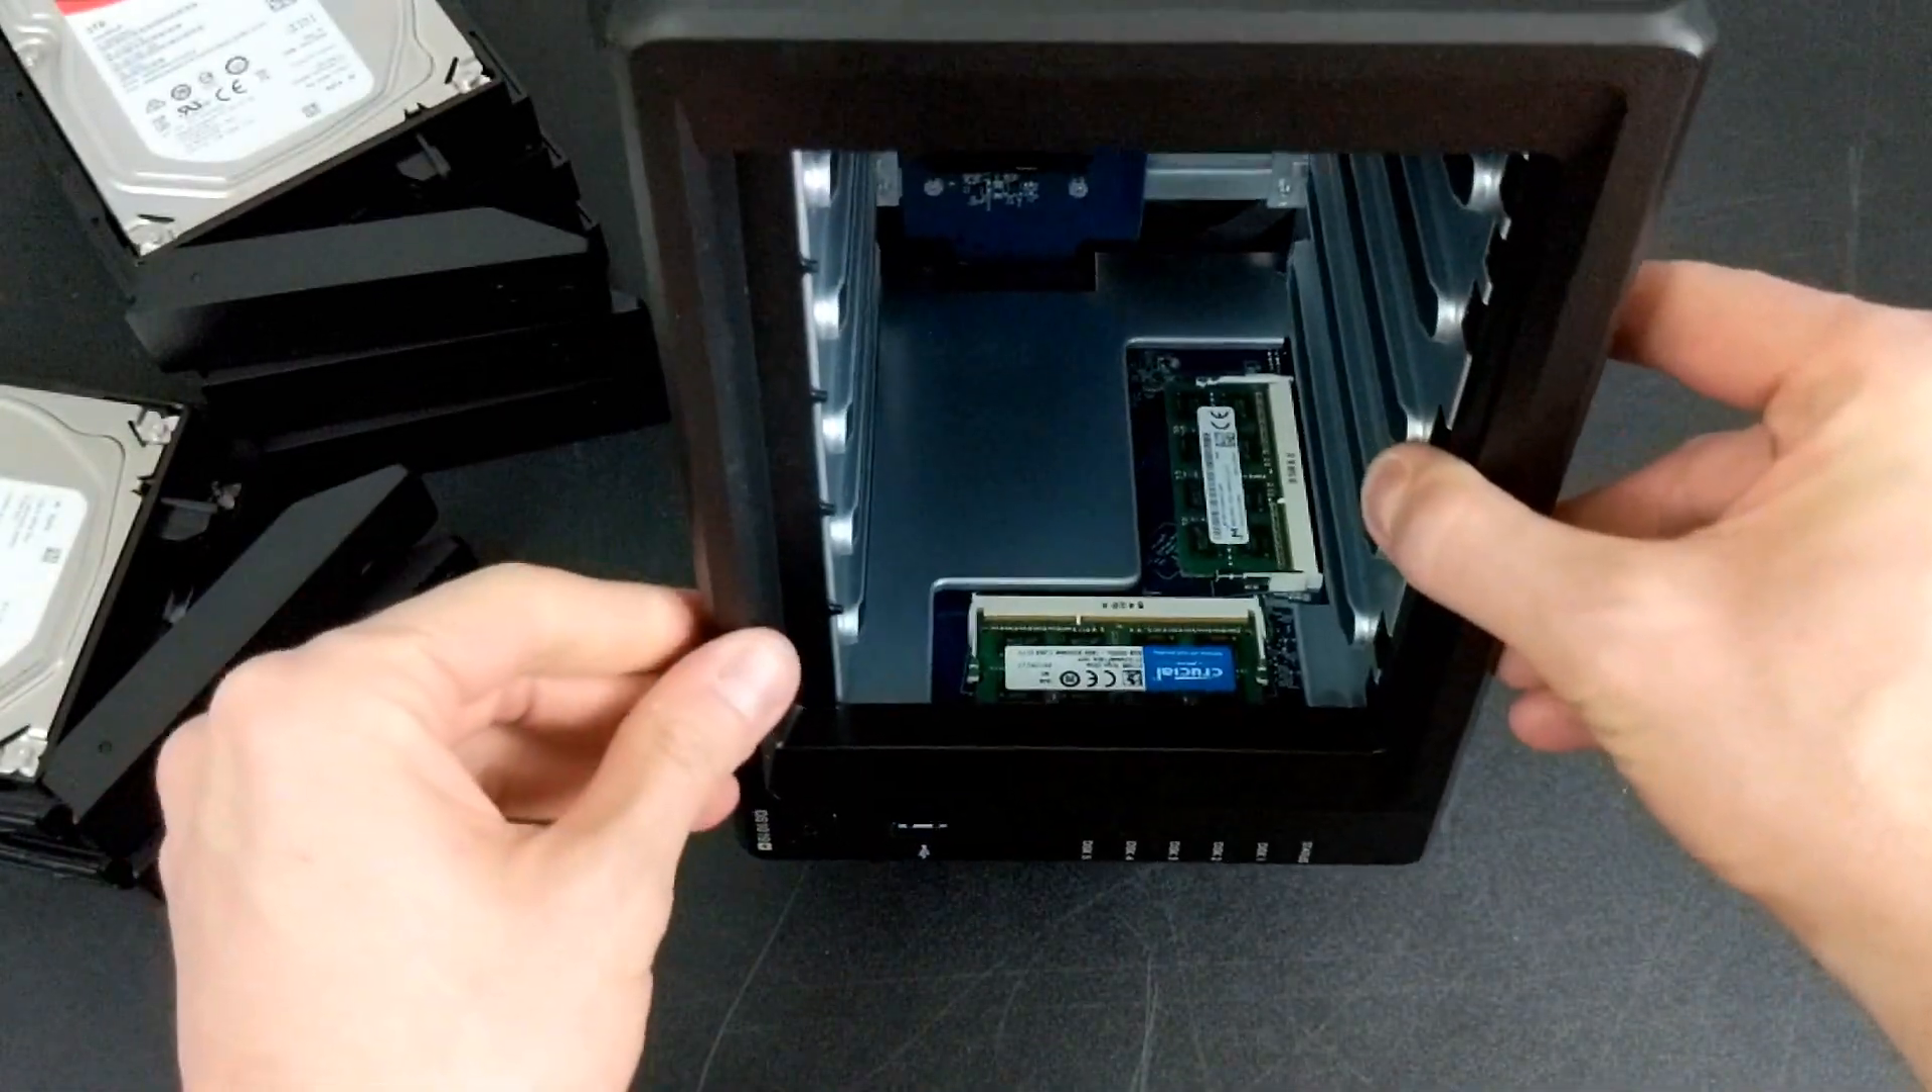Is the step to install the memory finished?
Yes.